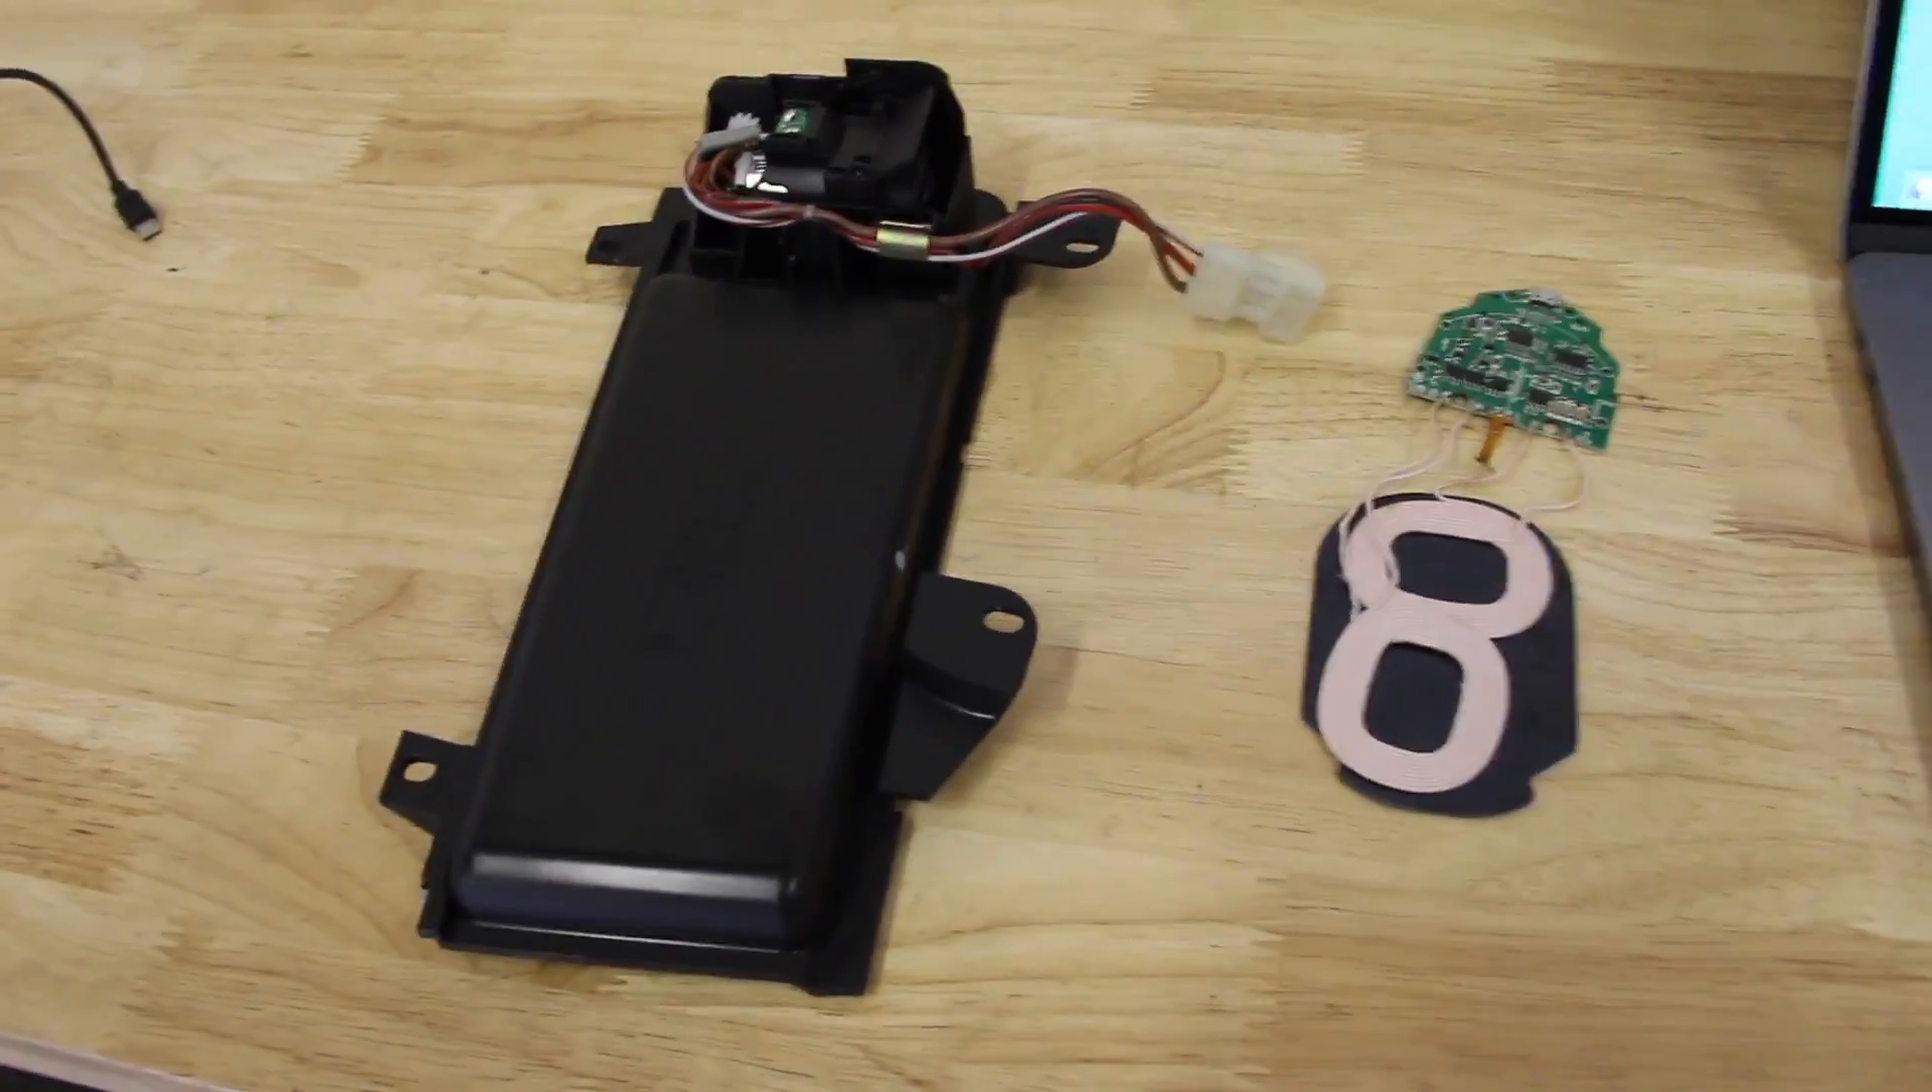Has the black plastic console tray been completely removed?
Yes.